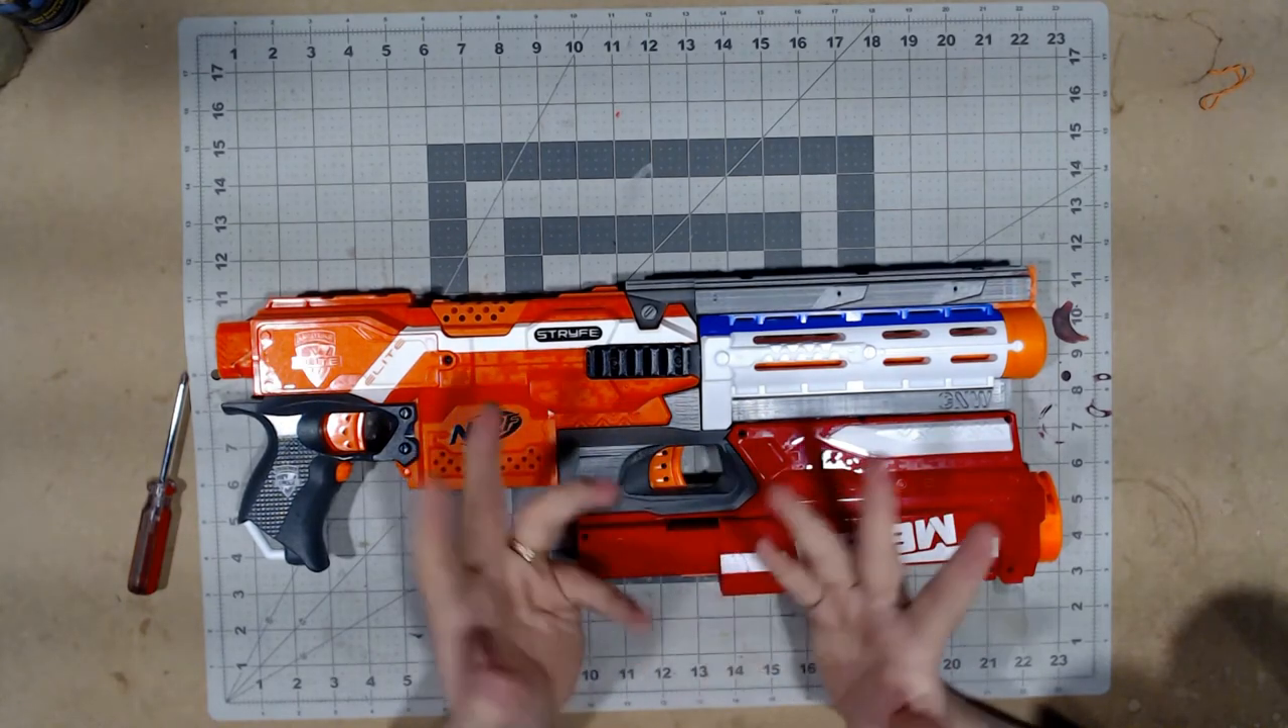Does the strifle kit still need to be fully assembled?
No.